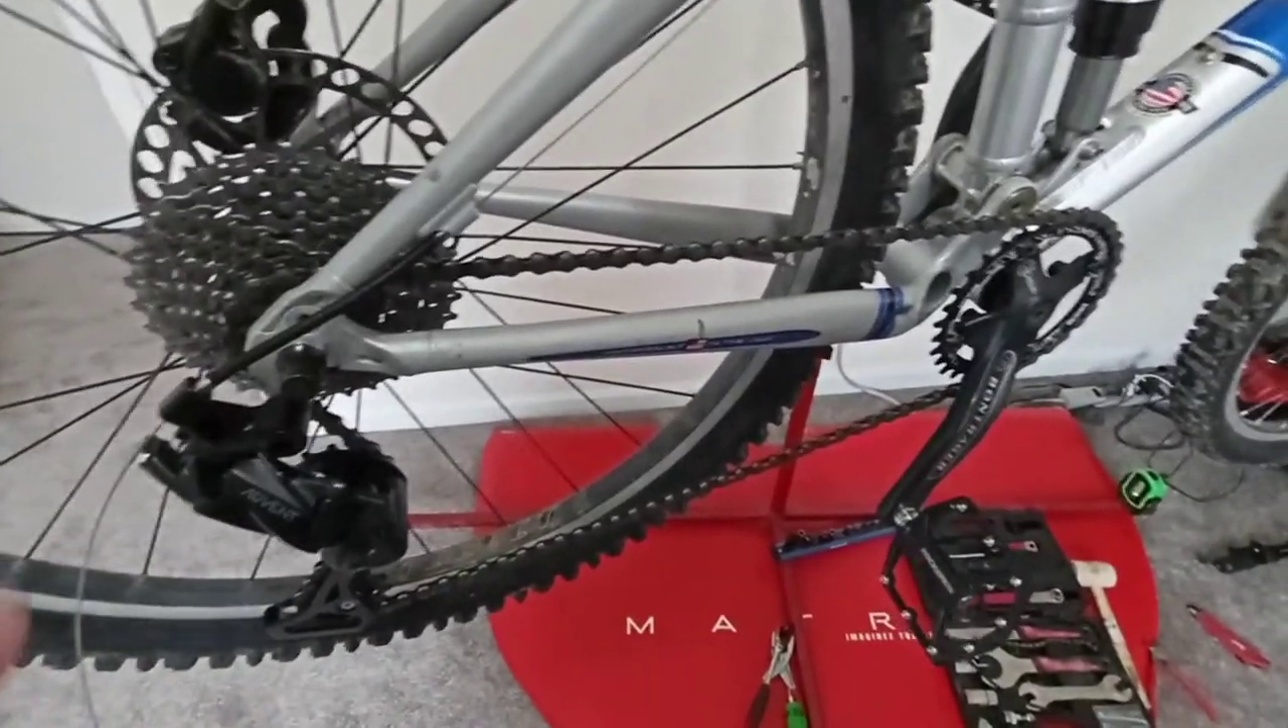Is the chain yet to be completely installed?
No.